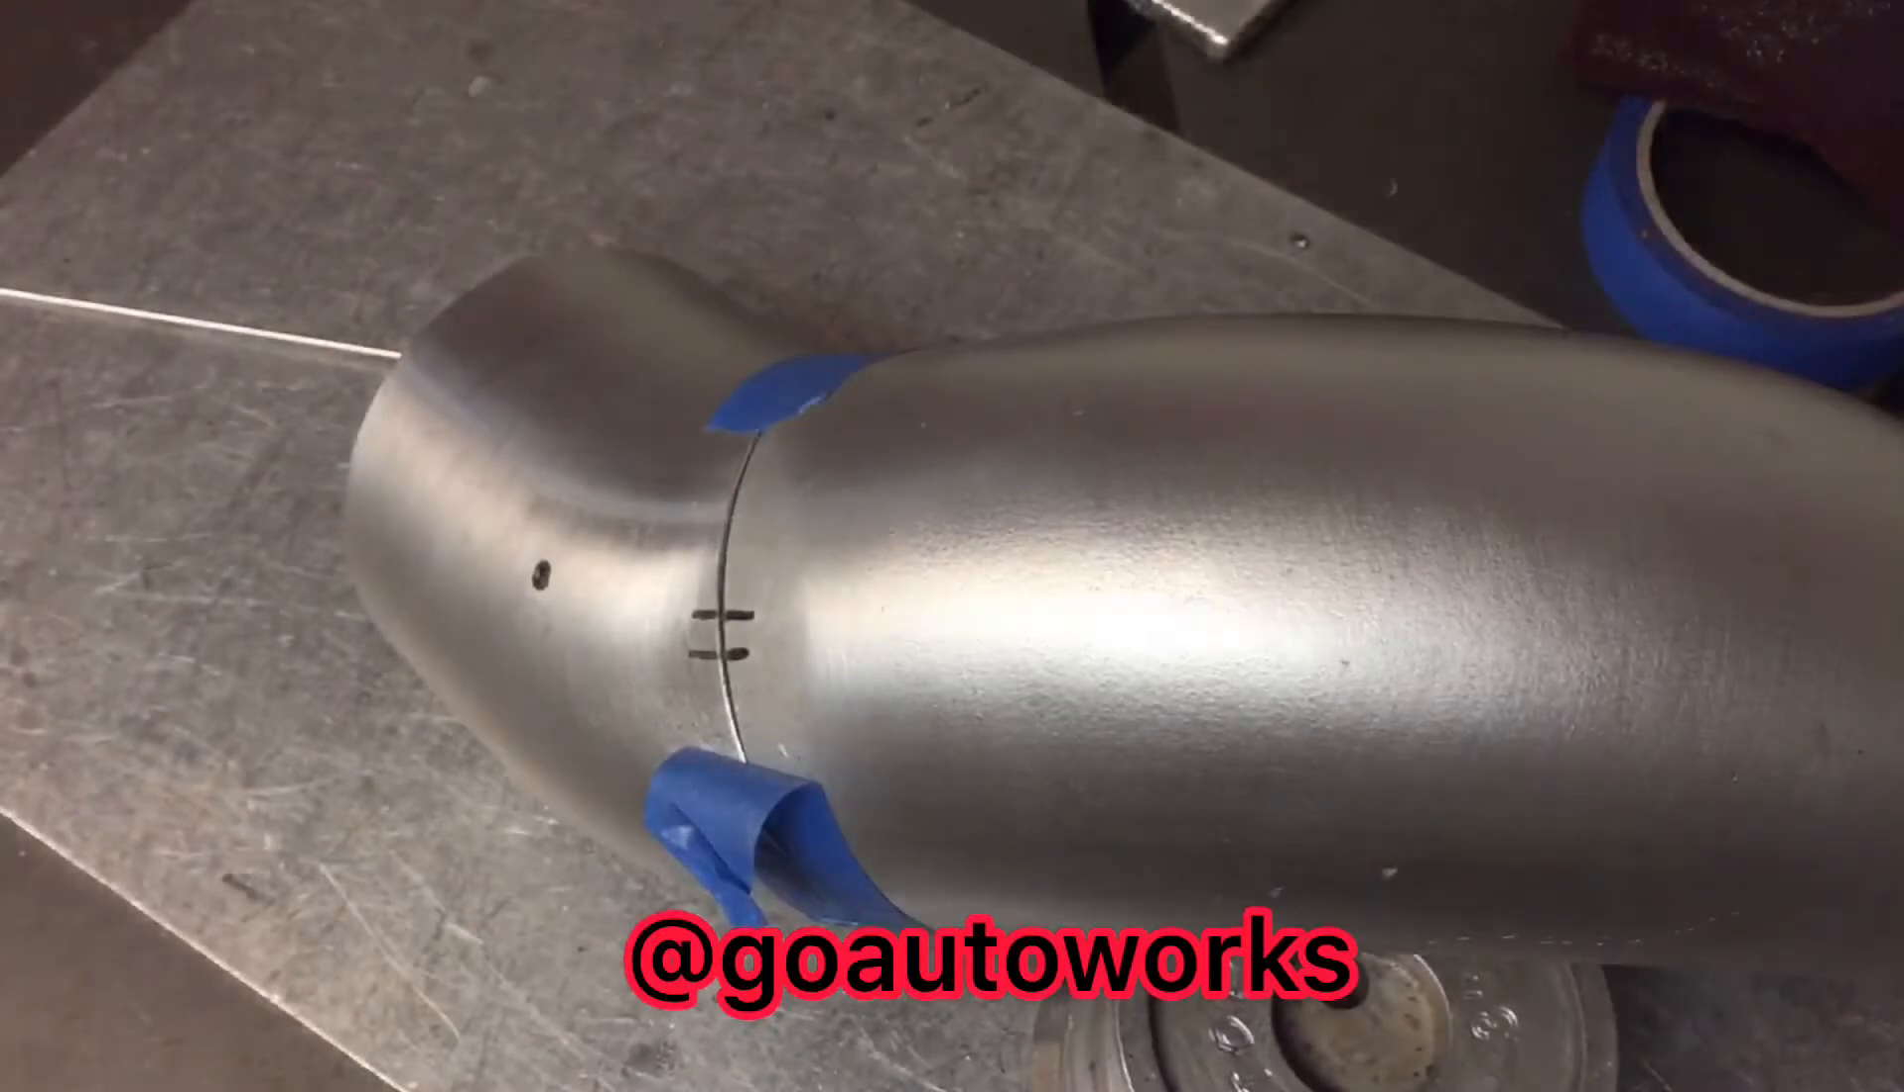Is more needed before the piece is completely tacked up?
Yes.